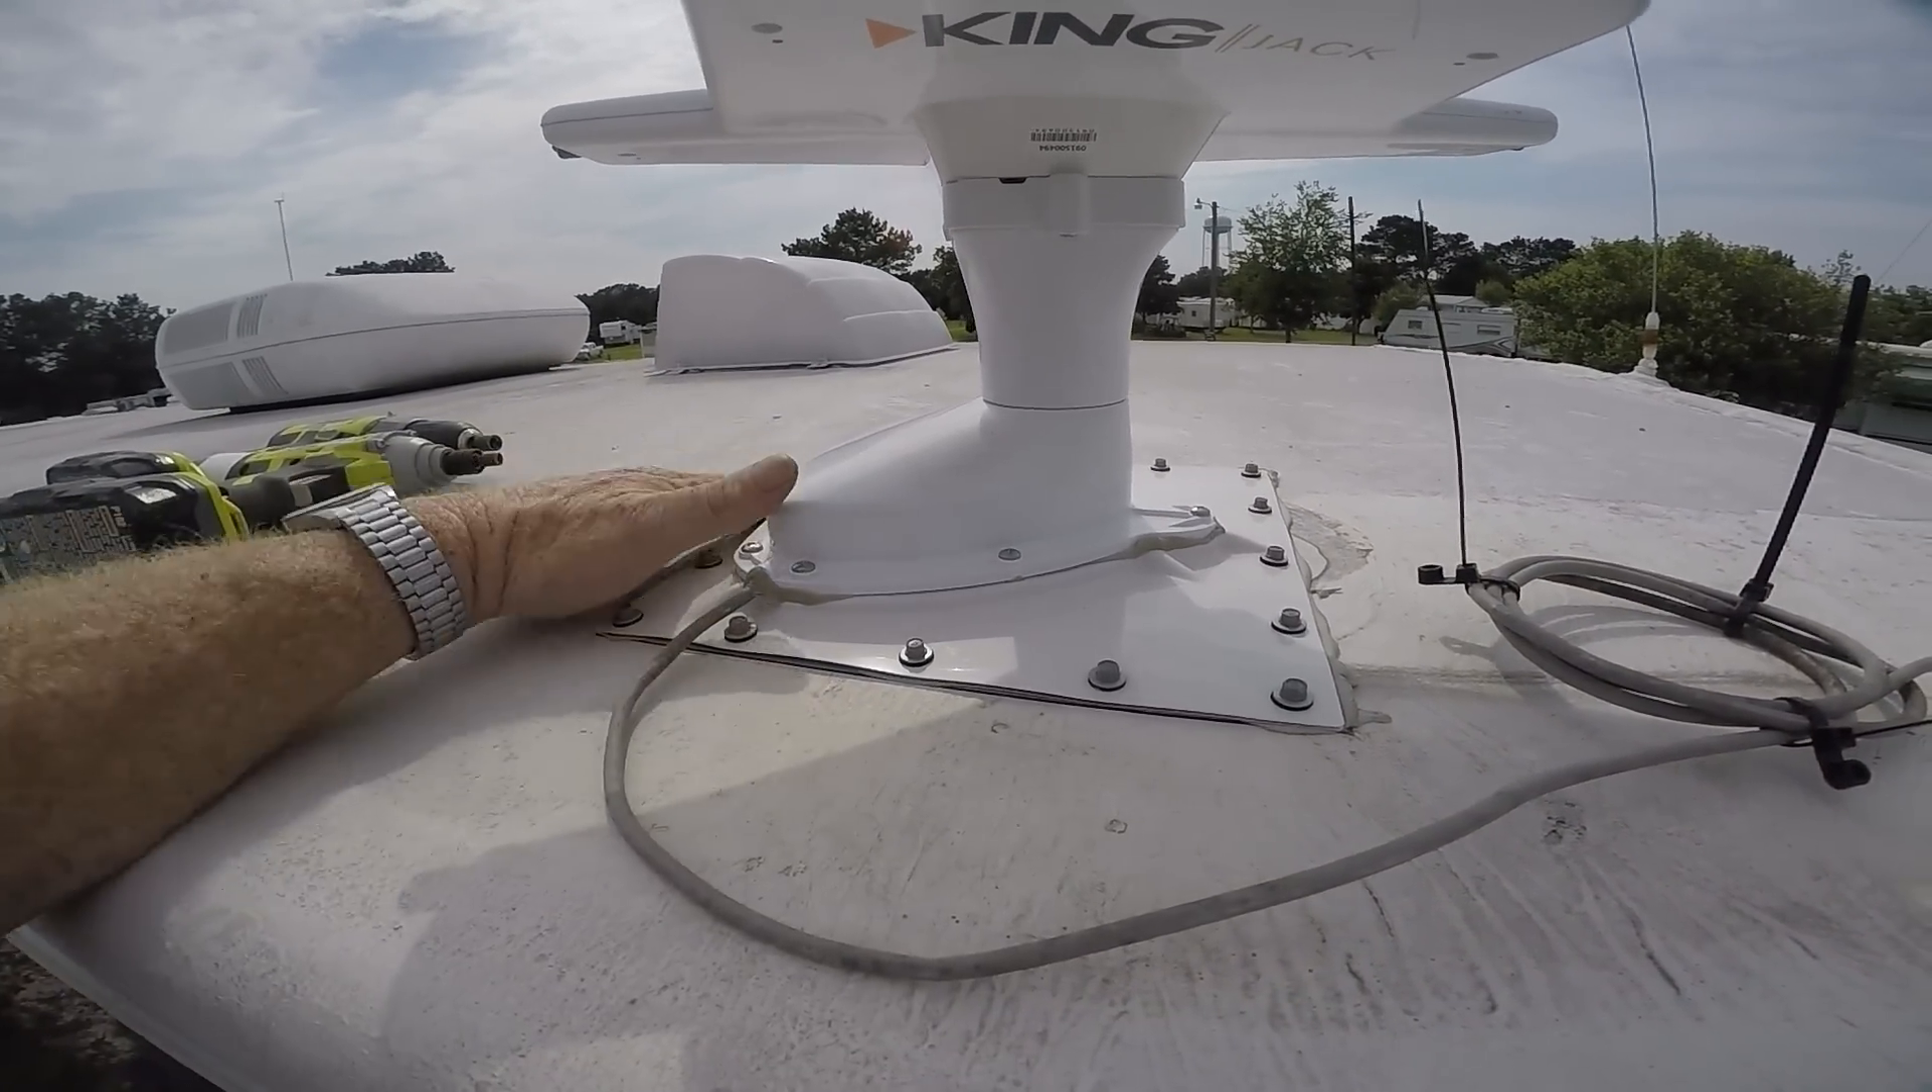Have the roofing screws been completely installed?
Yes.